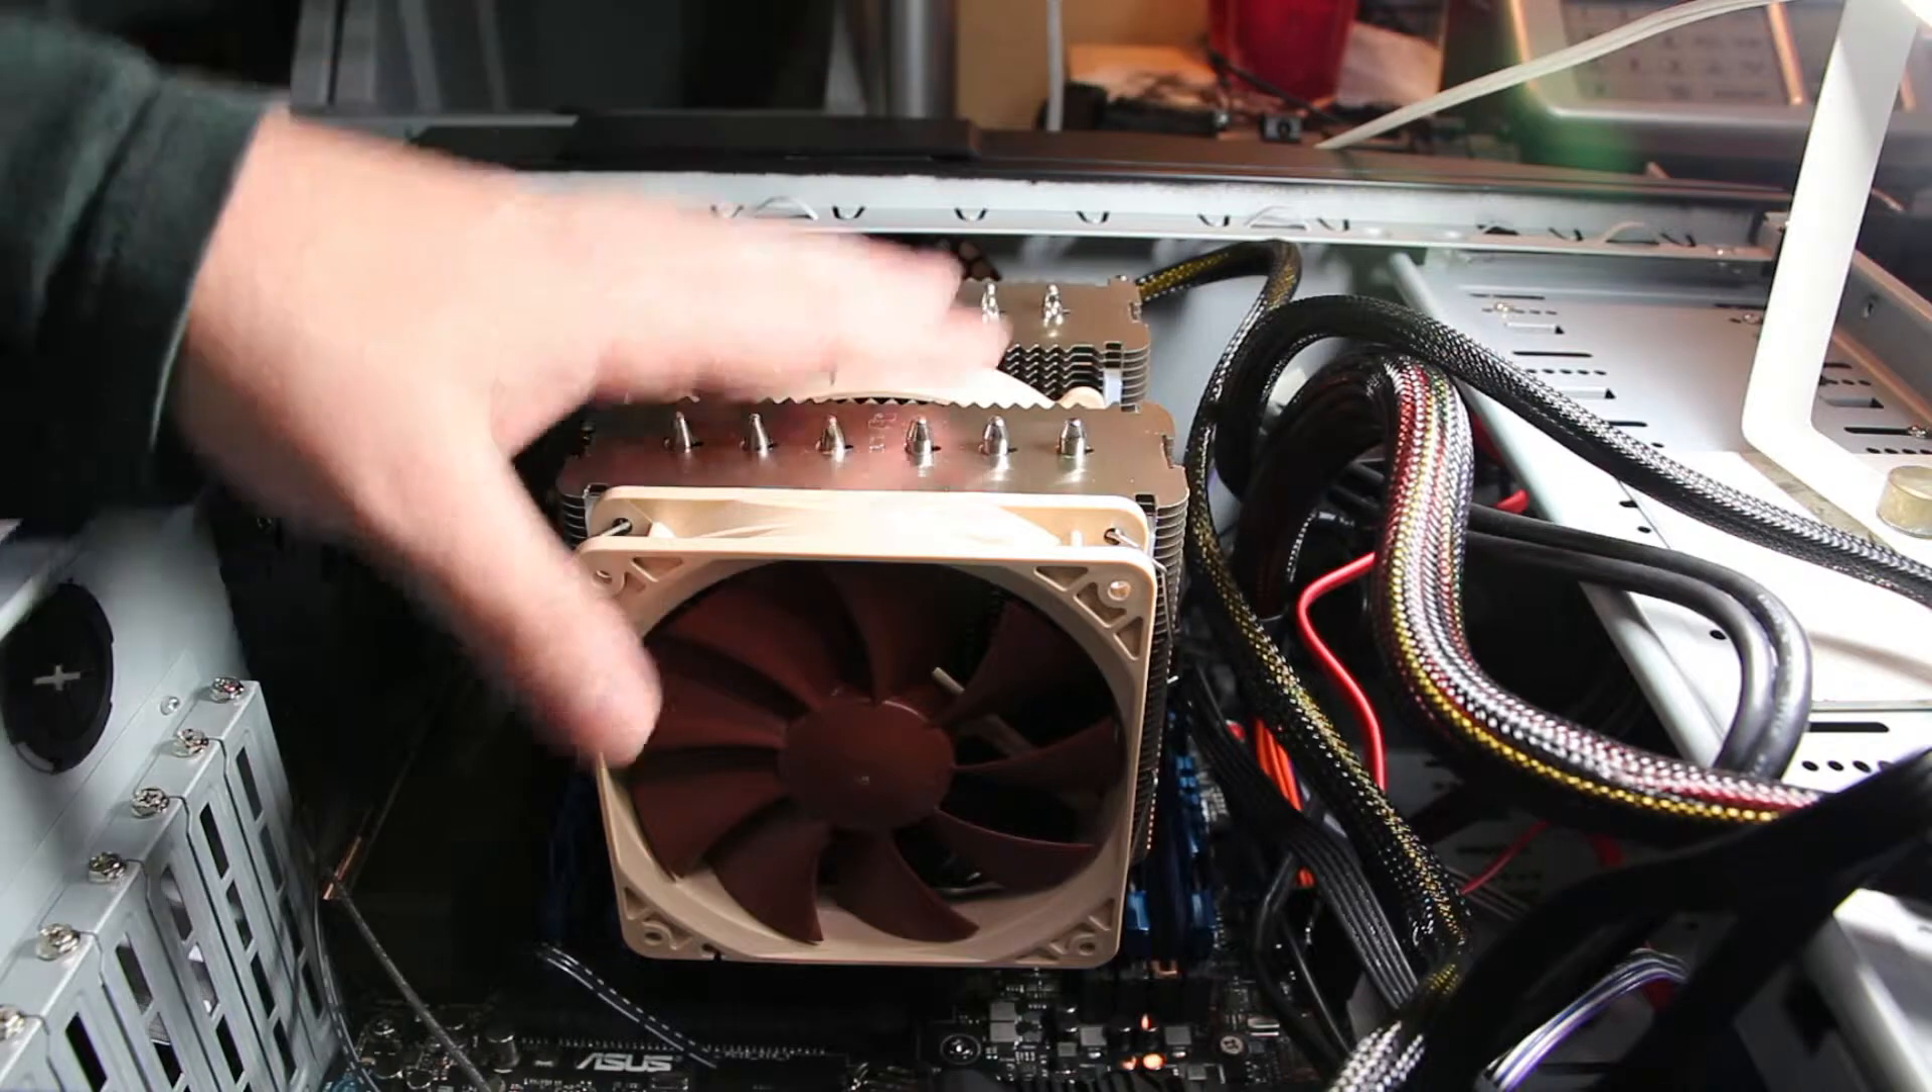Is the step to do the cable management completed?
No.